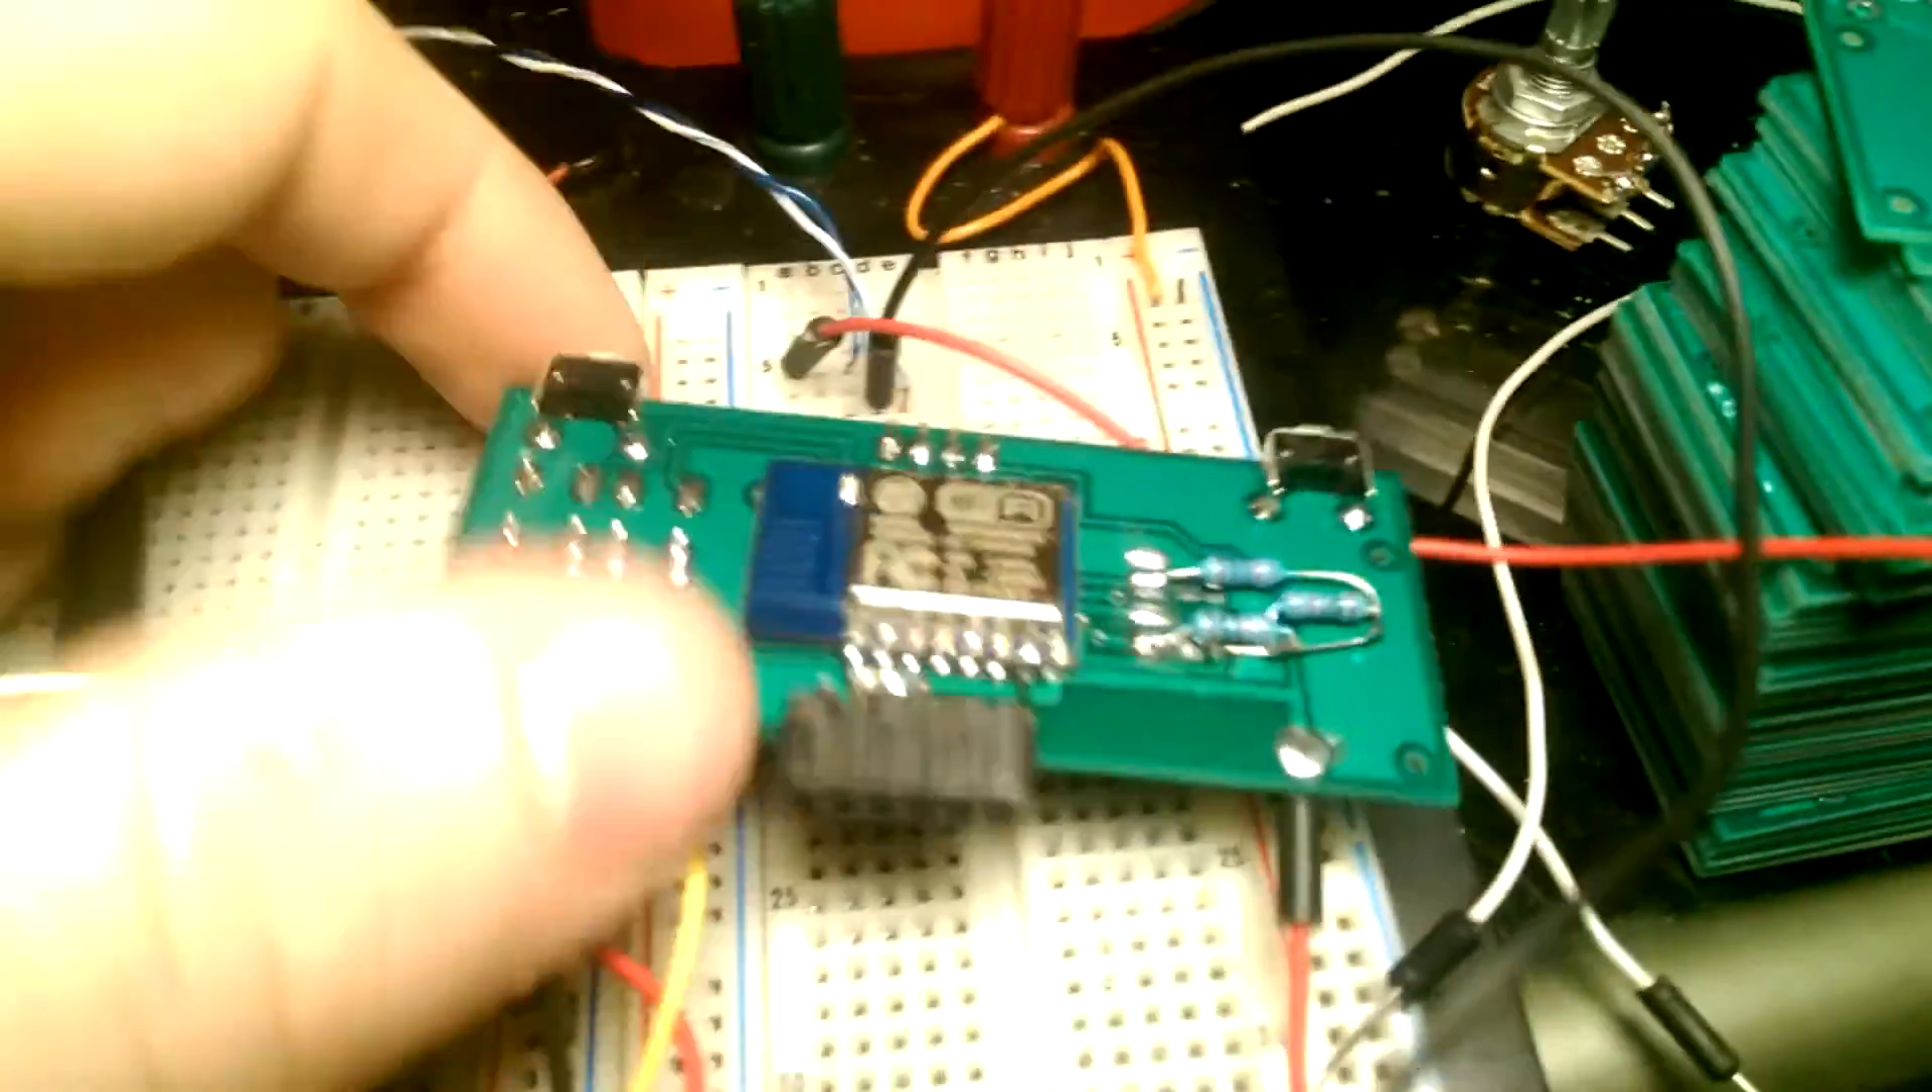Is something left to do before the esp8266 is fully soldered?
No.